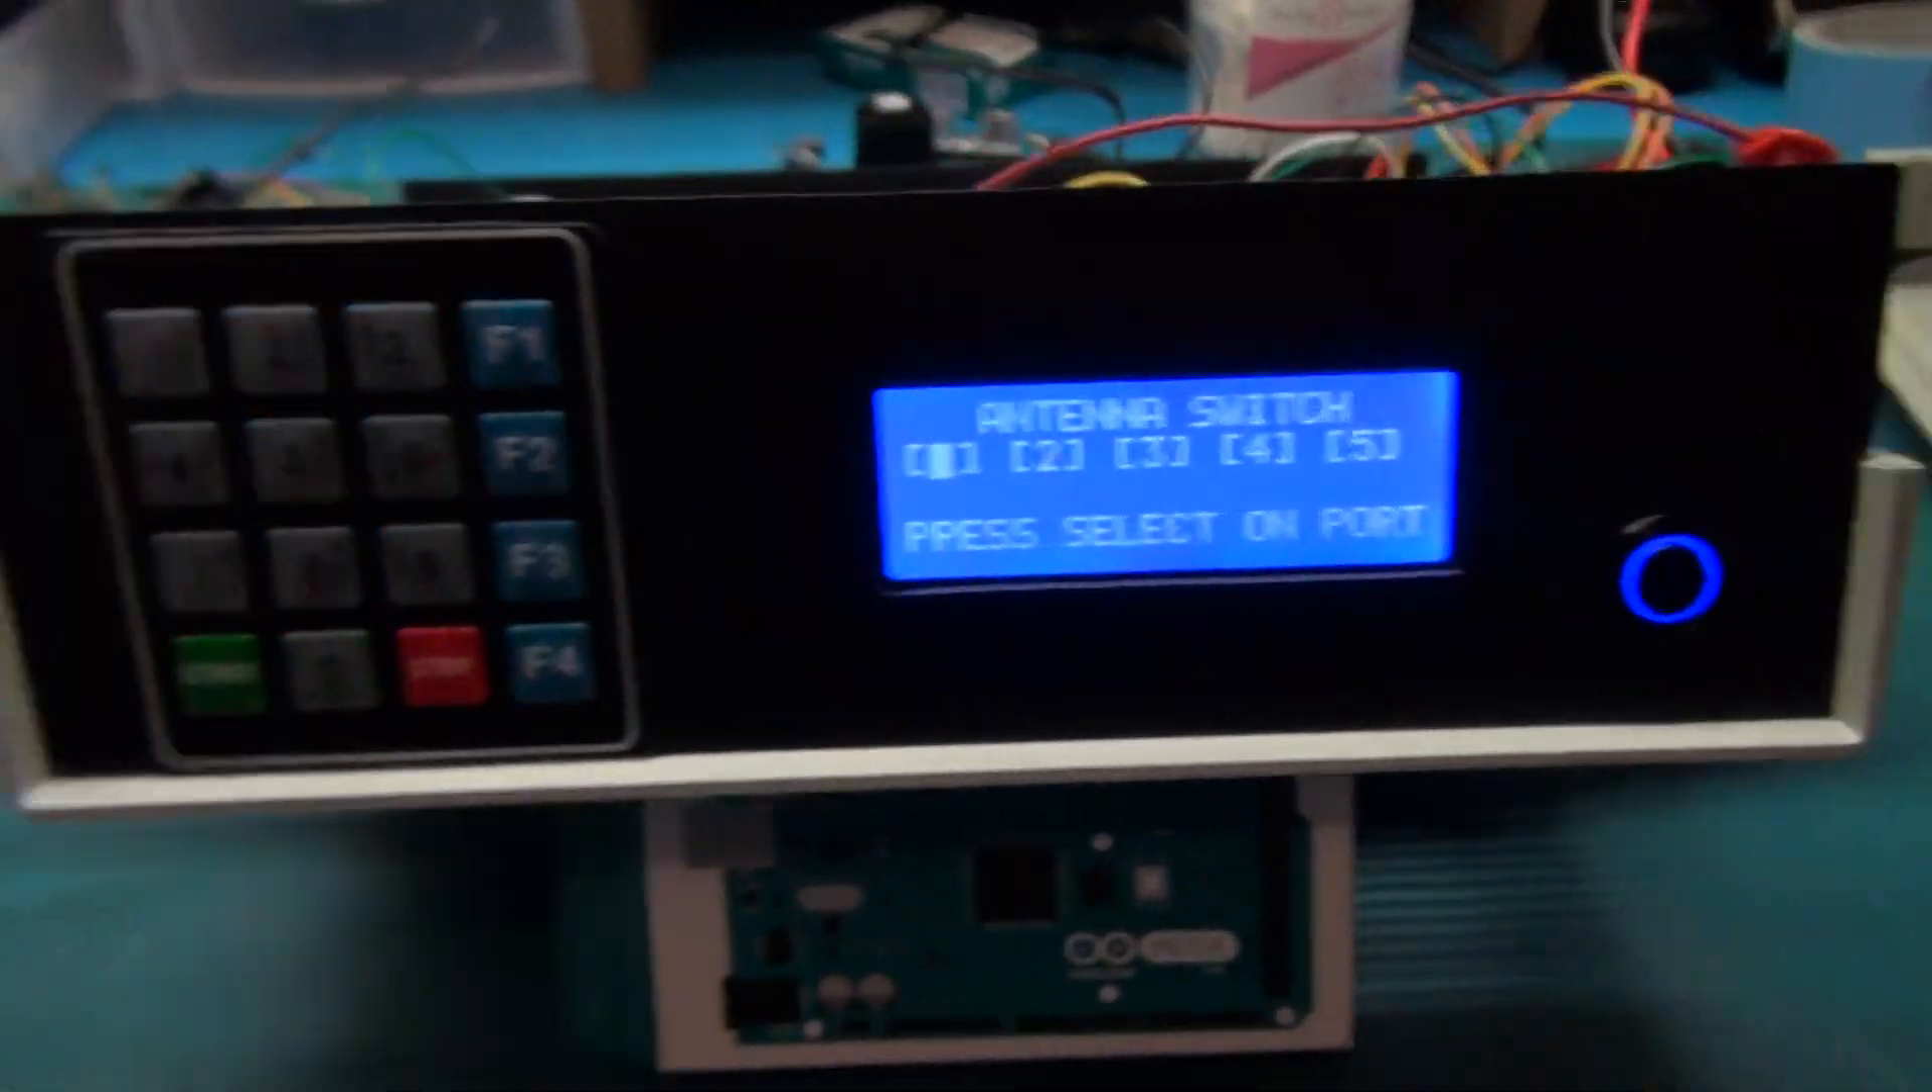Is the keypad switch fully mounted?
Yes.